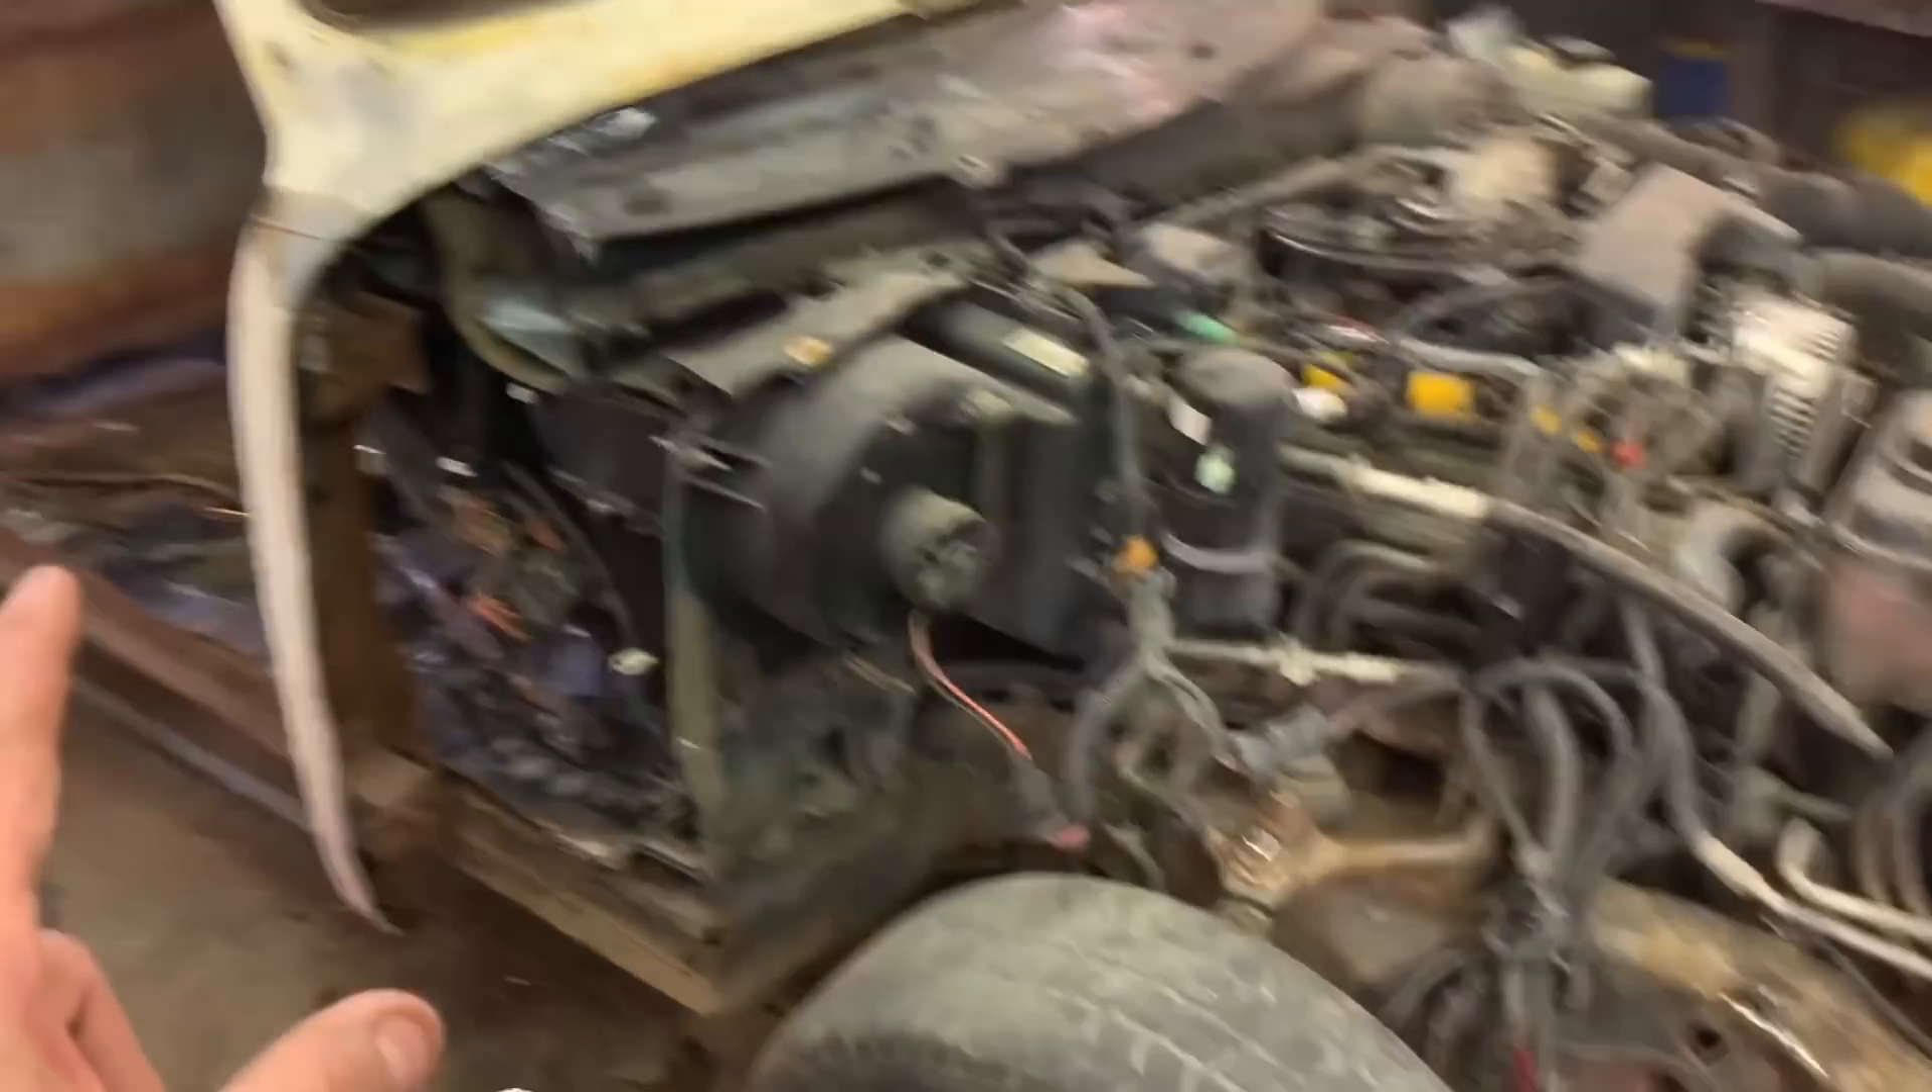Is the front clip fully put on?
No.